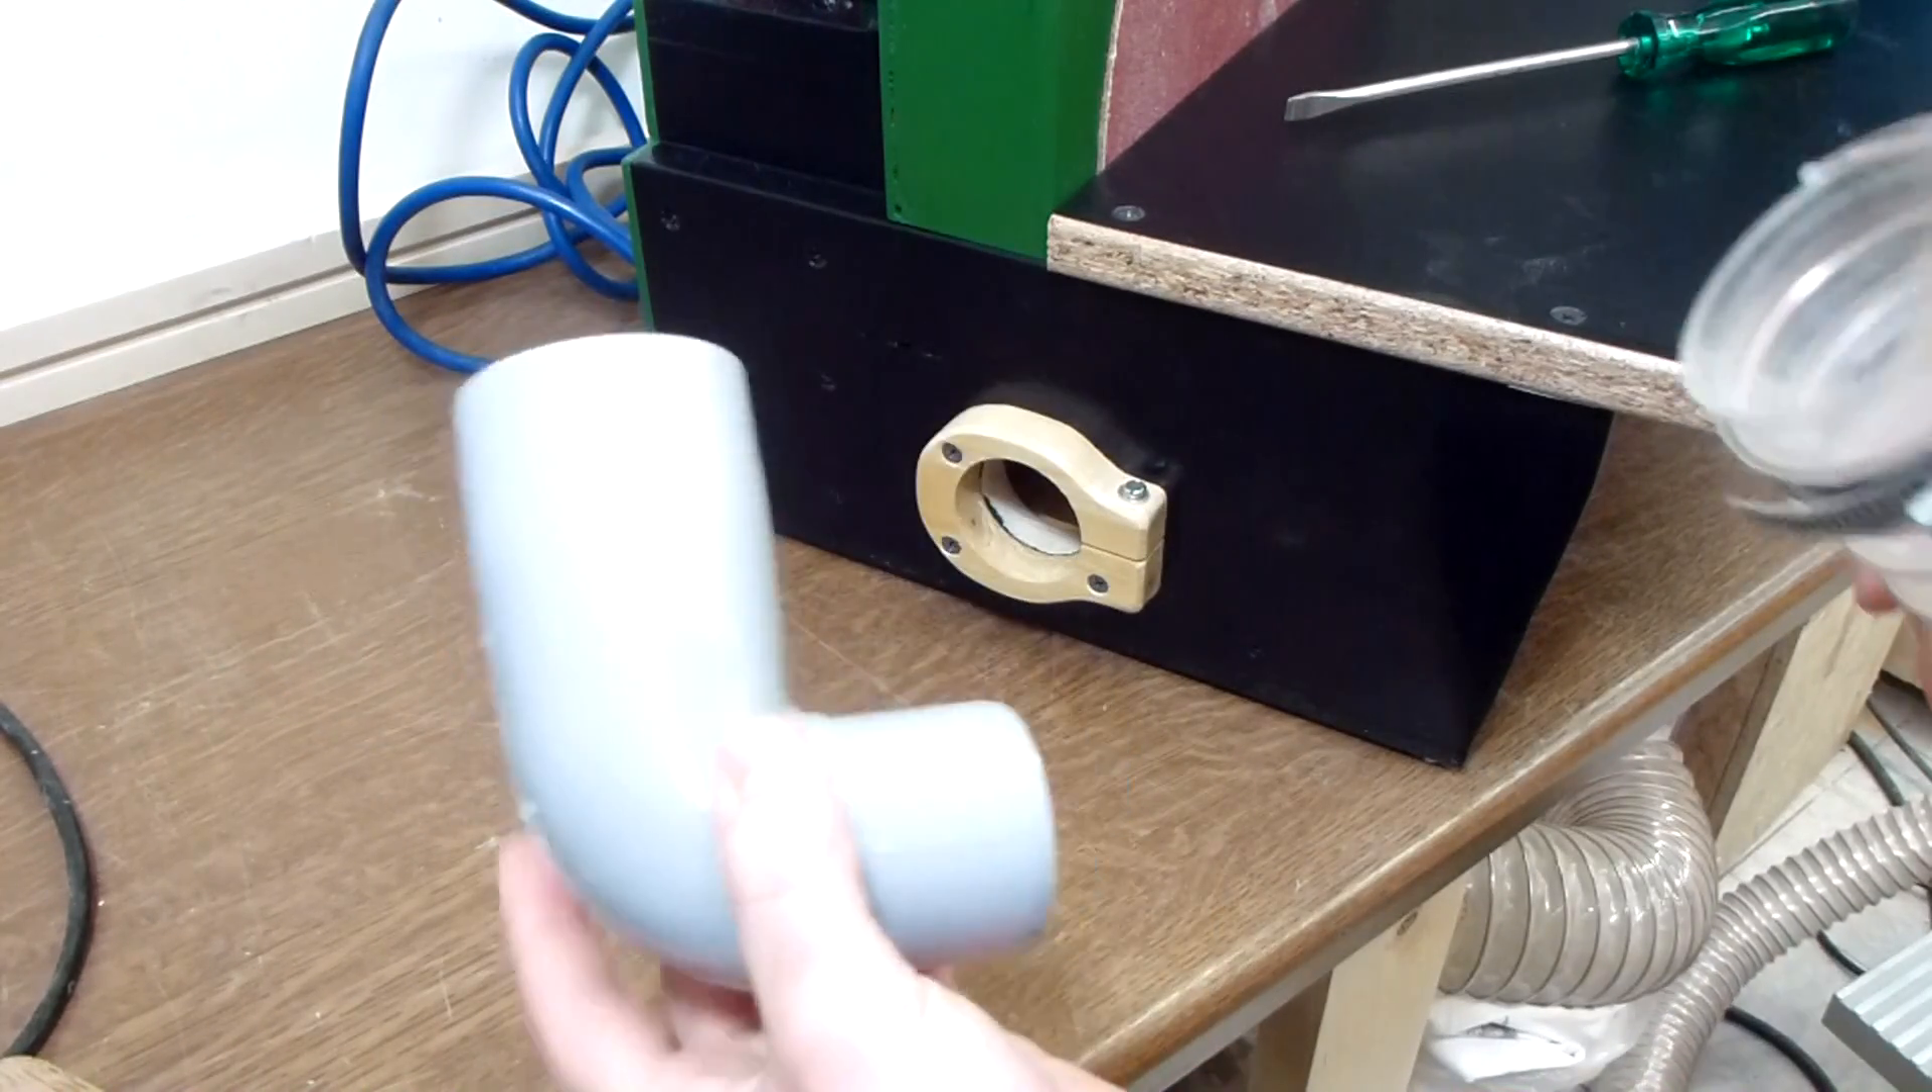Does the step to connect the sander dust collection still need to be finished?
Yes.